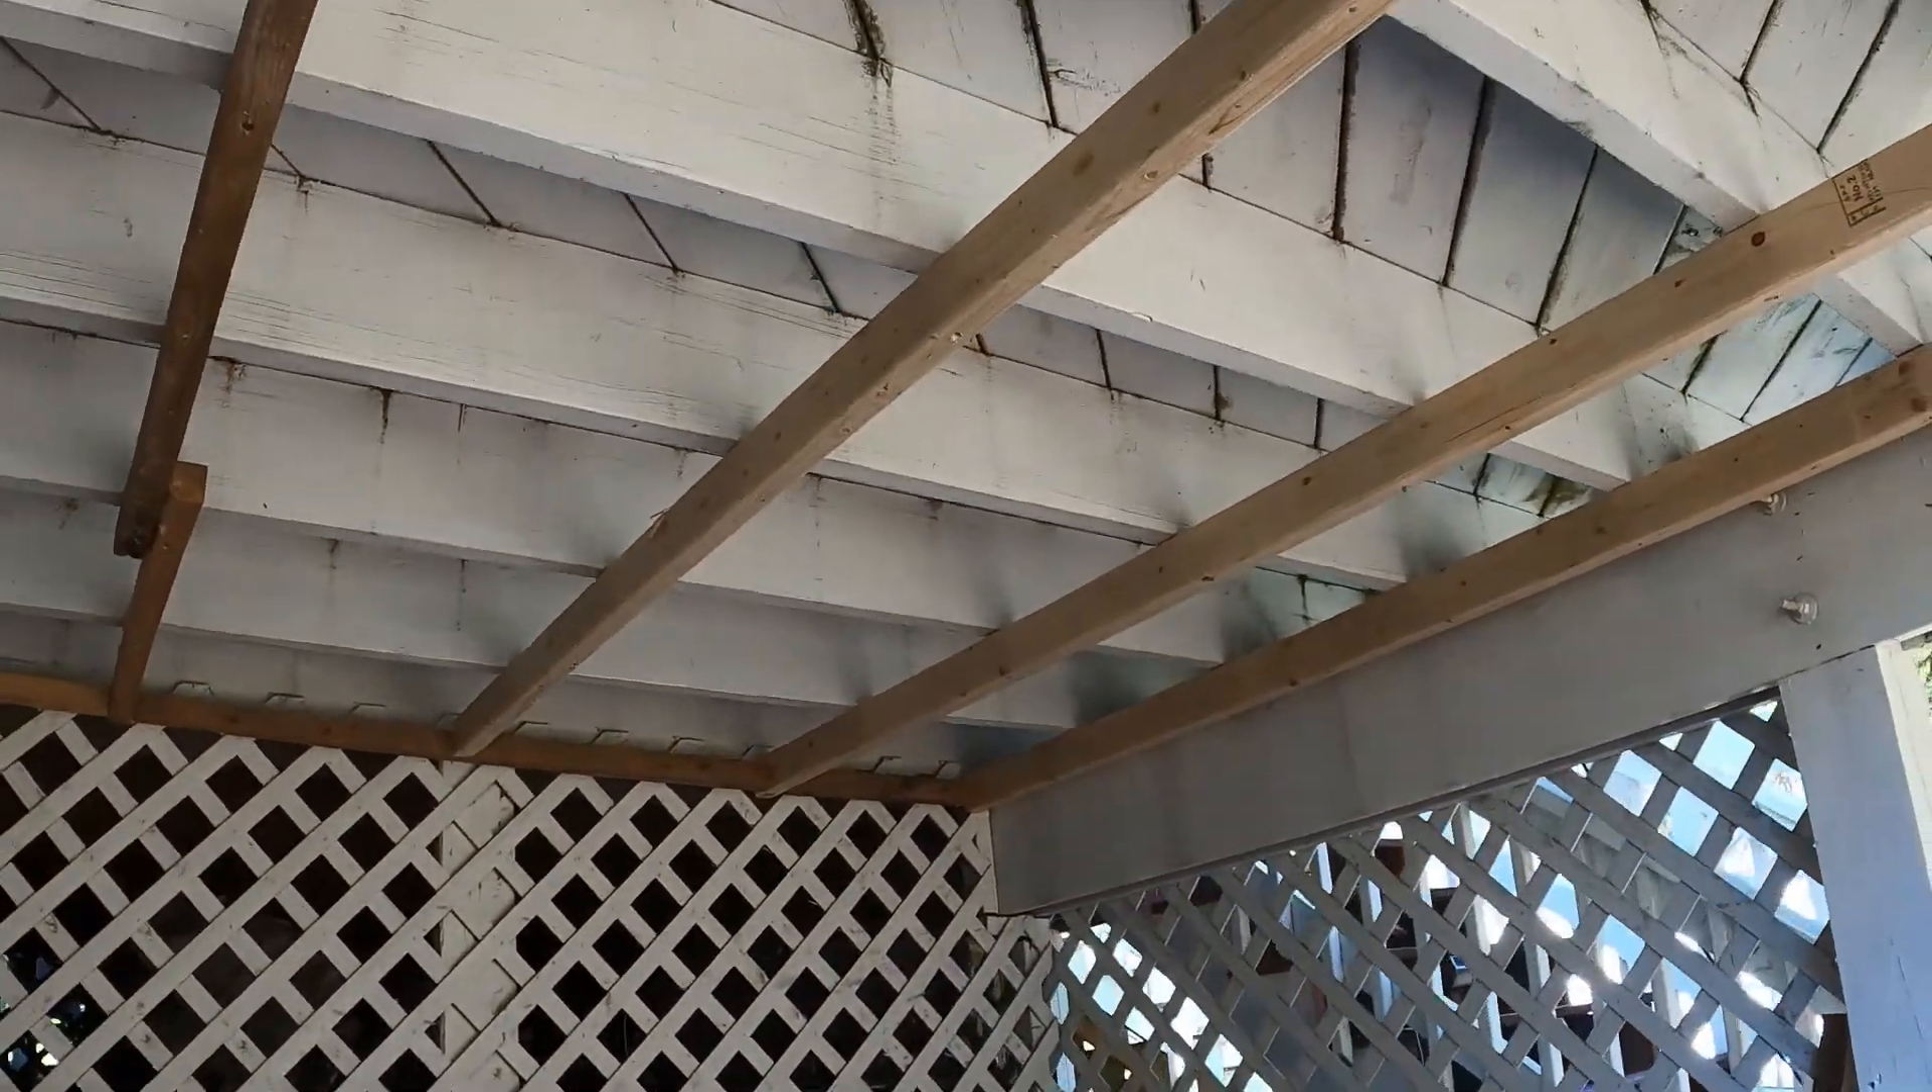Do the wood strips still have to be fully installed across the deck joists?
No.